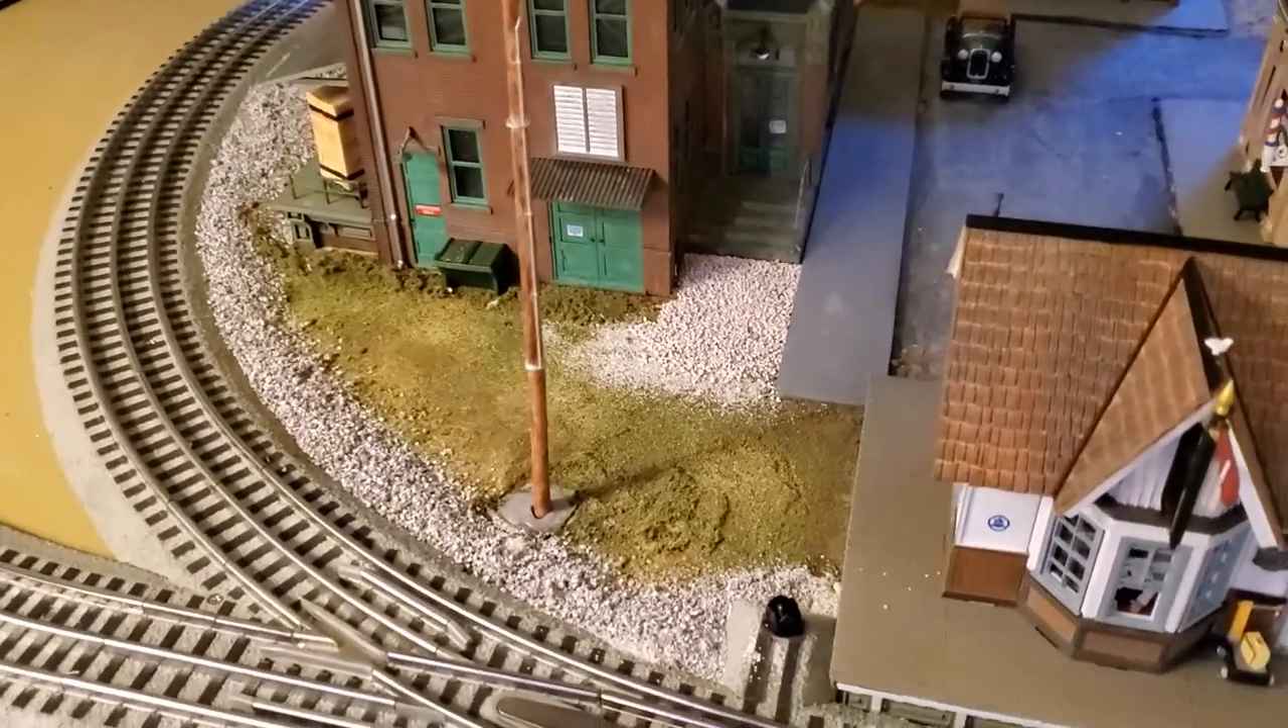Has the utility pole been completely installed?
Yes.